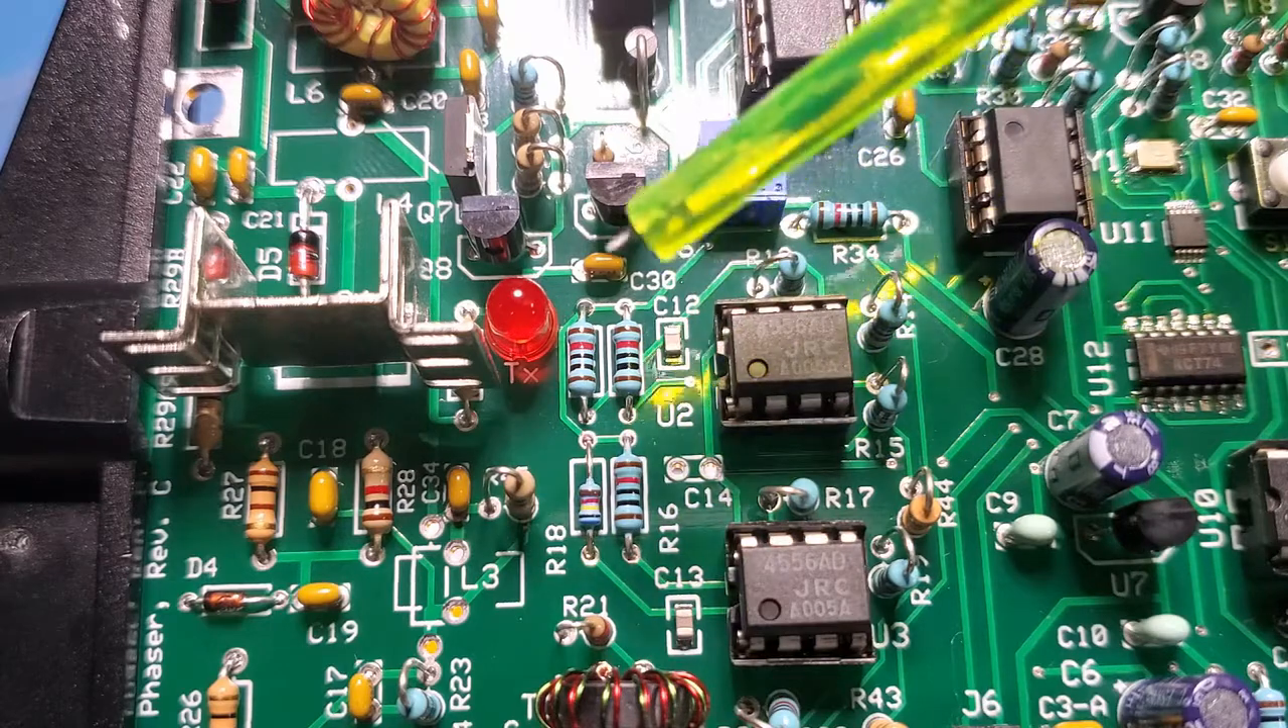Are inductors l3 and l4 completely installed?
No.